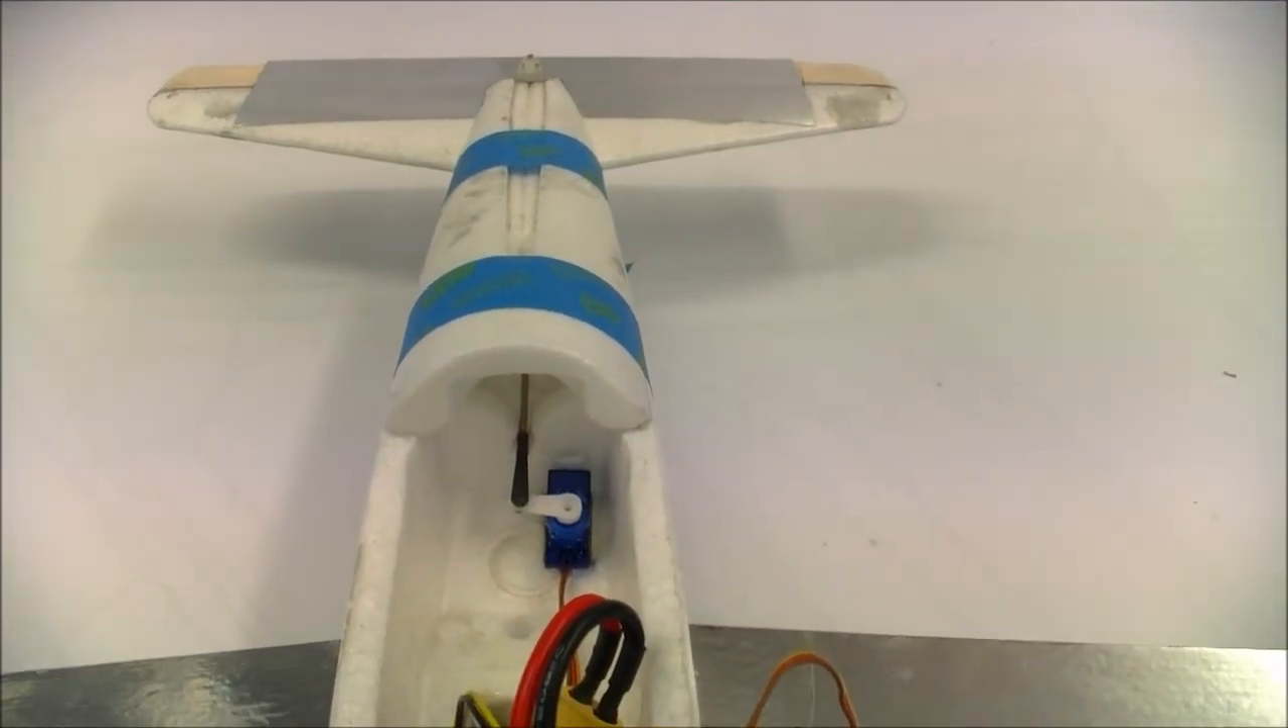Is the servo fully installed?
Yes.